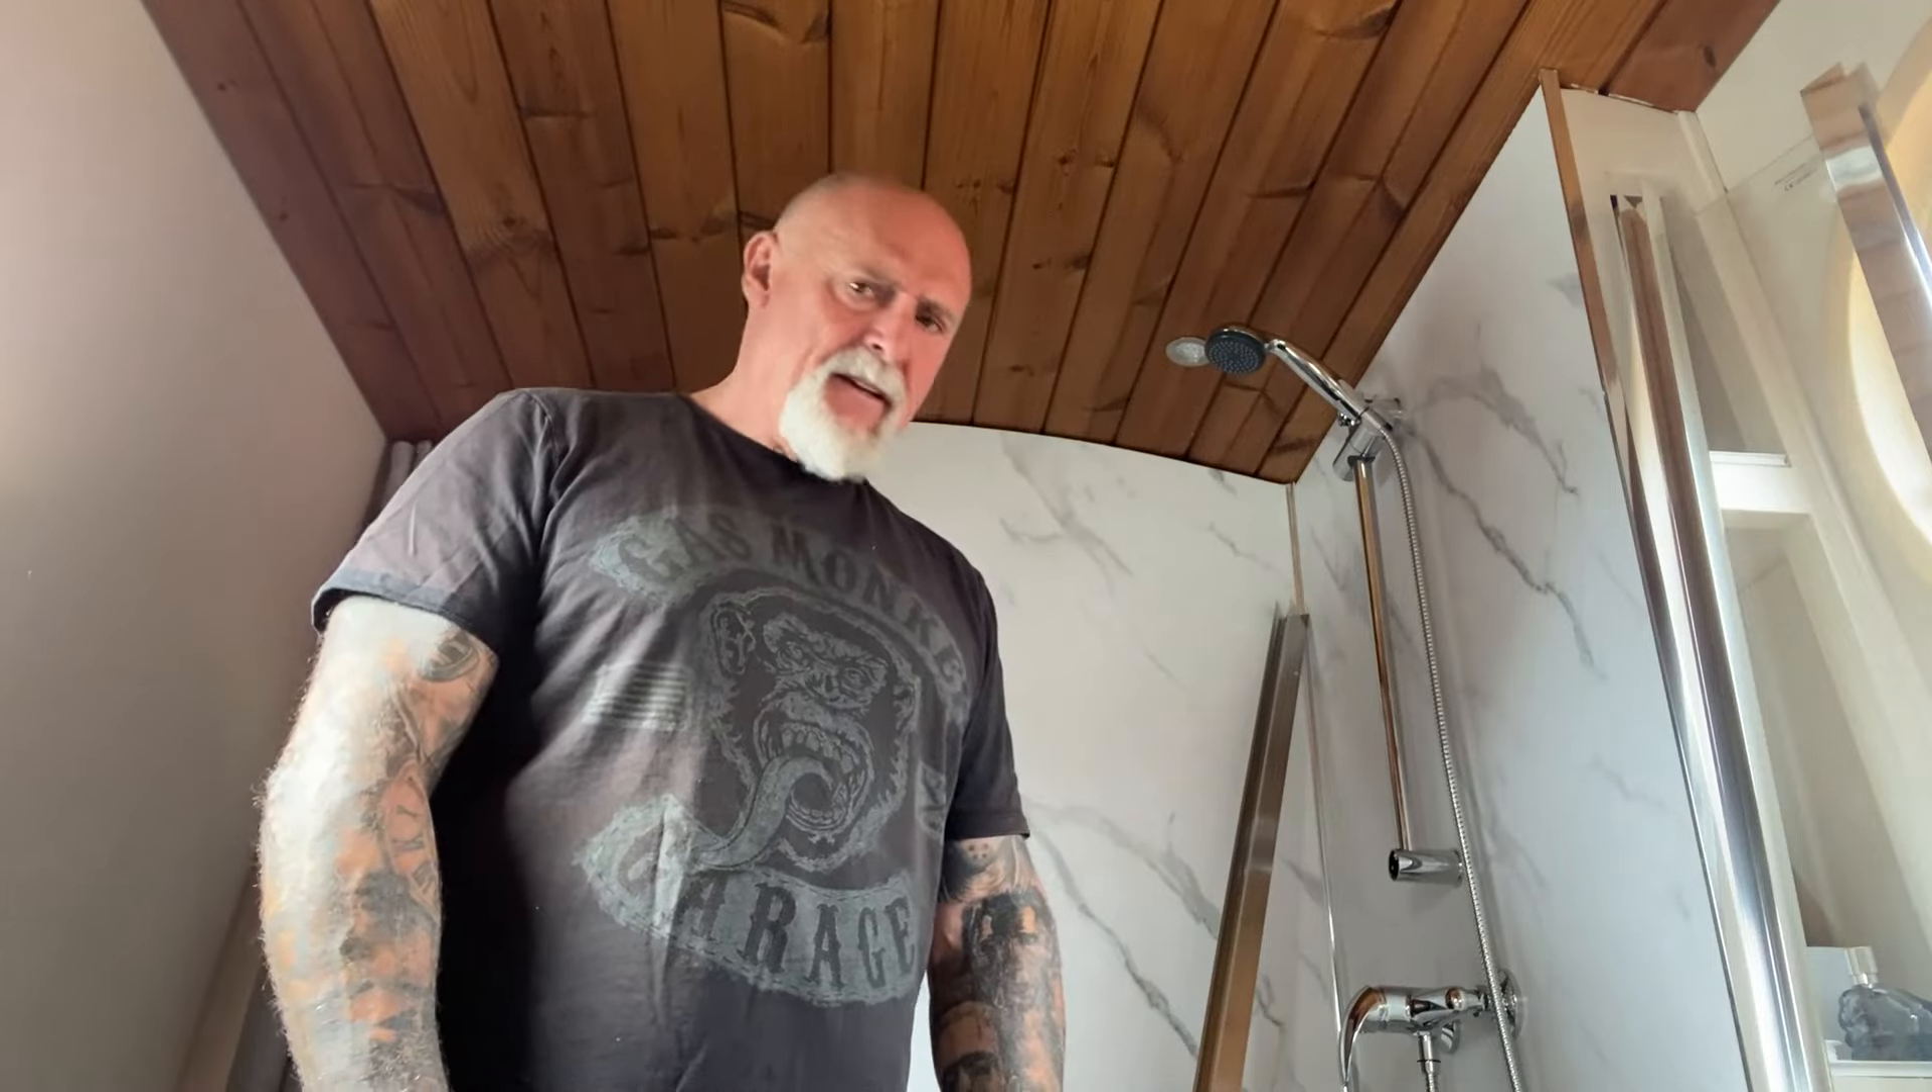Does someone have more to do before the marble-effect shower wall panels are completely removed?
Yes.